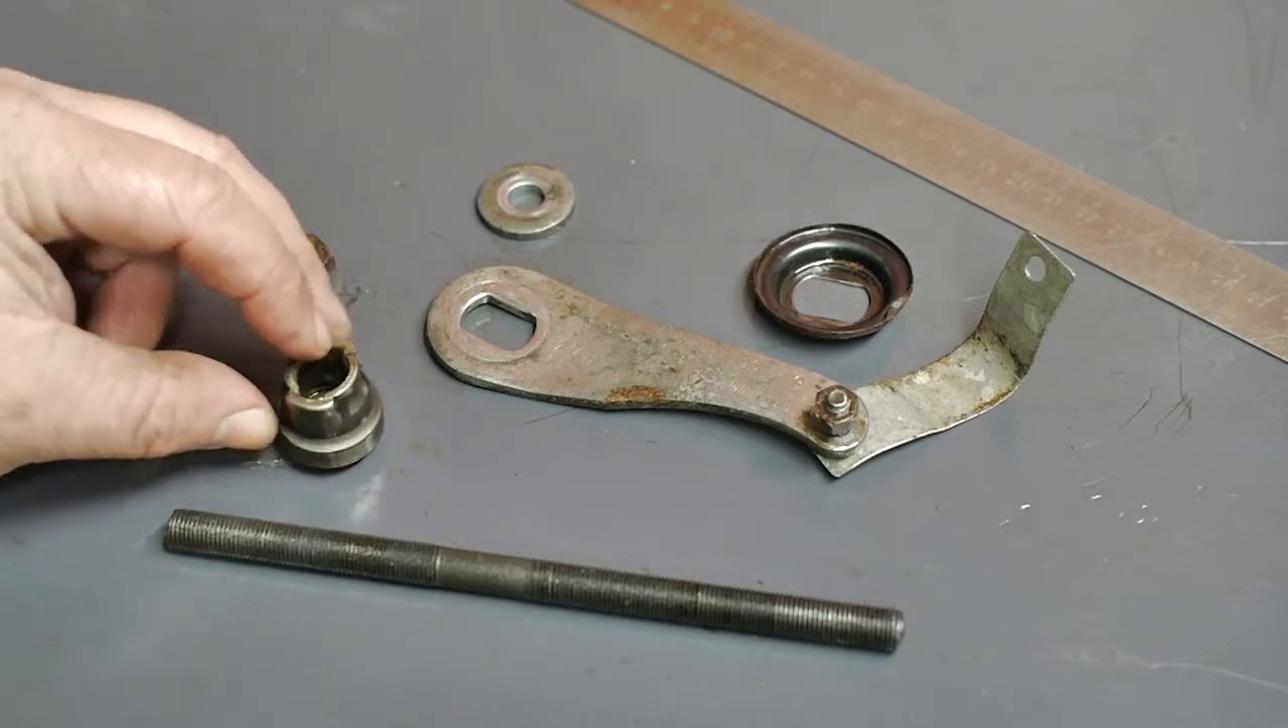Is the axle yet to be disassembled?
No.